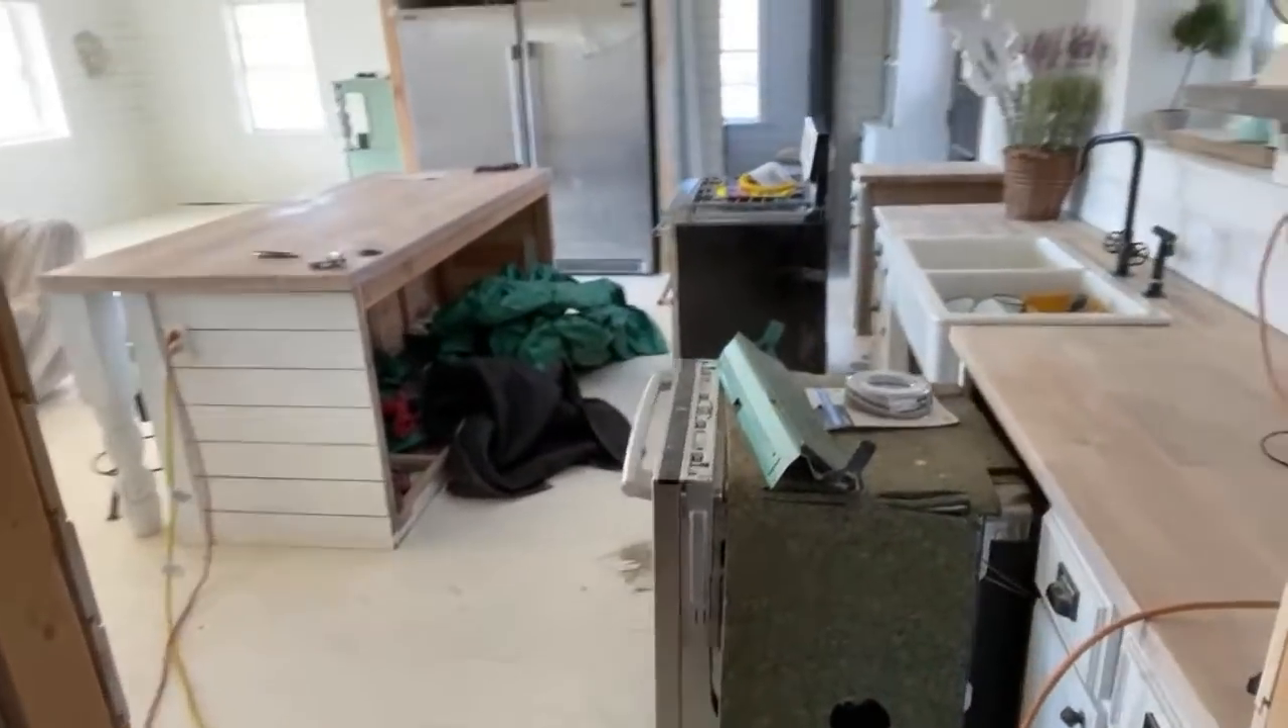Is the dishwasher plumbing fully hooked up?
No.